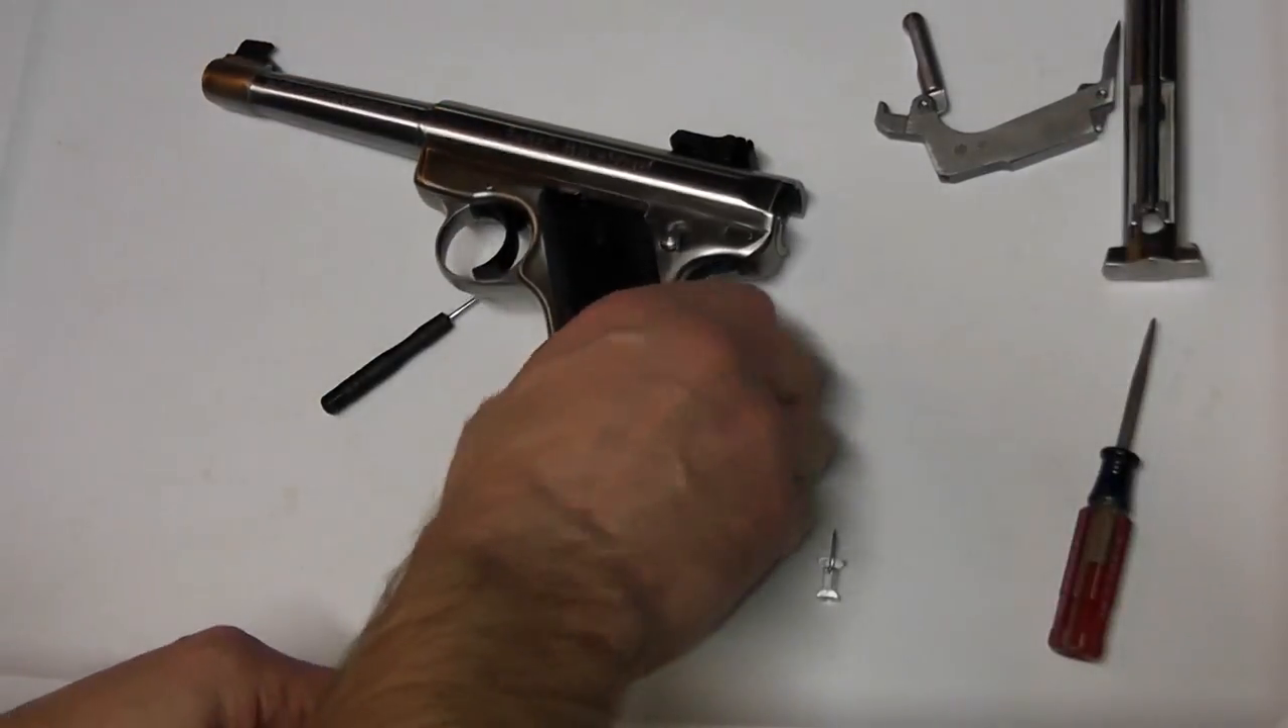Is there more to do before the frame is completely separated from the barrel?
Yes.